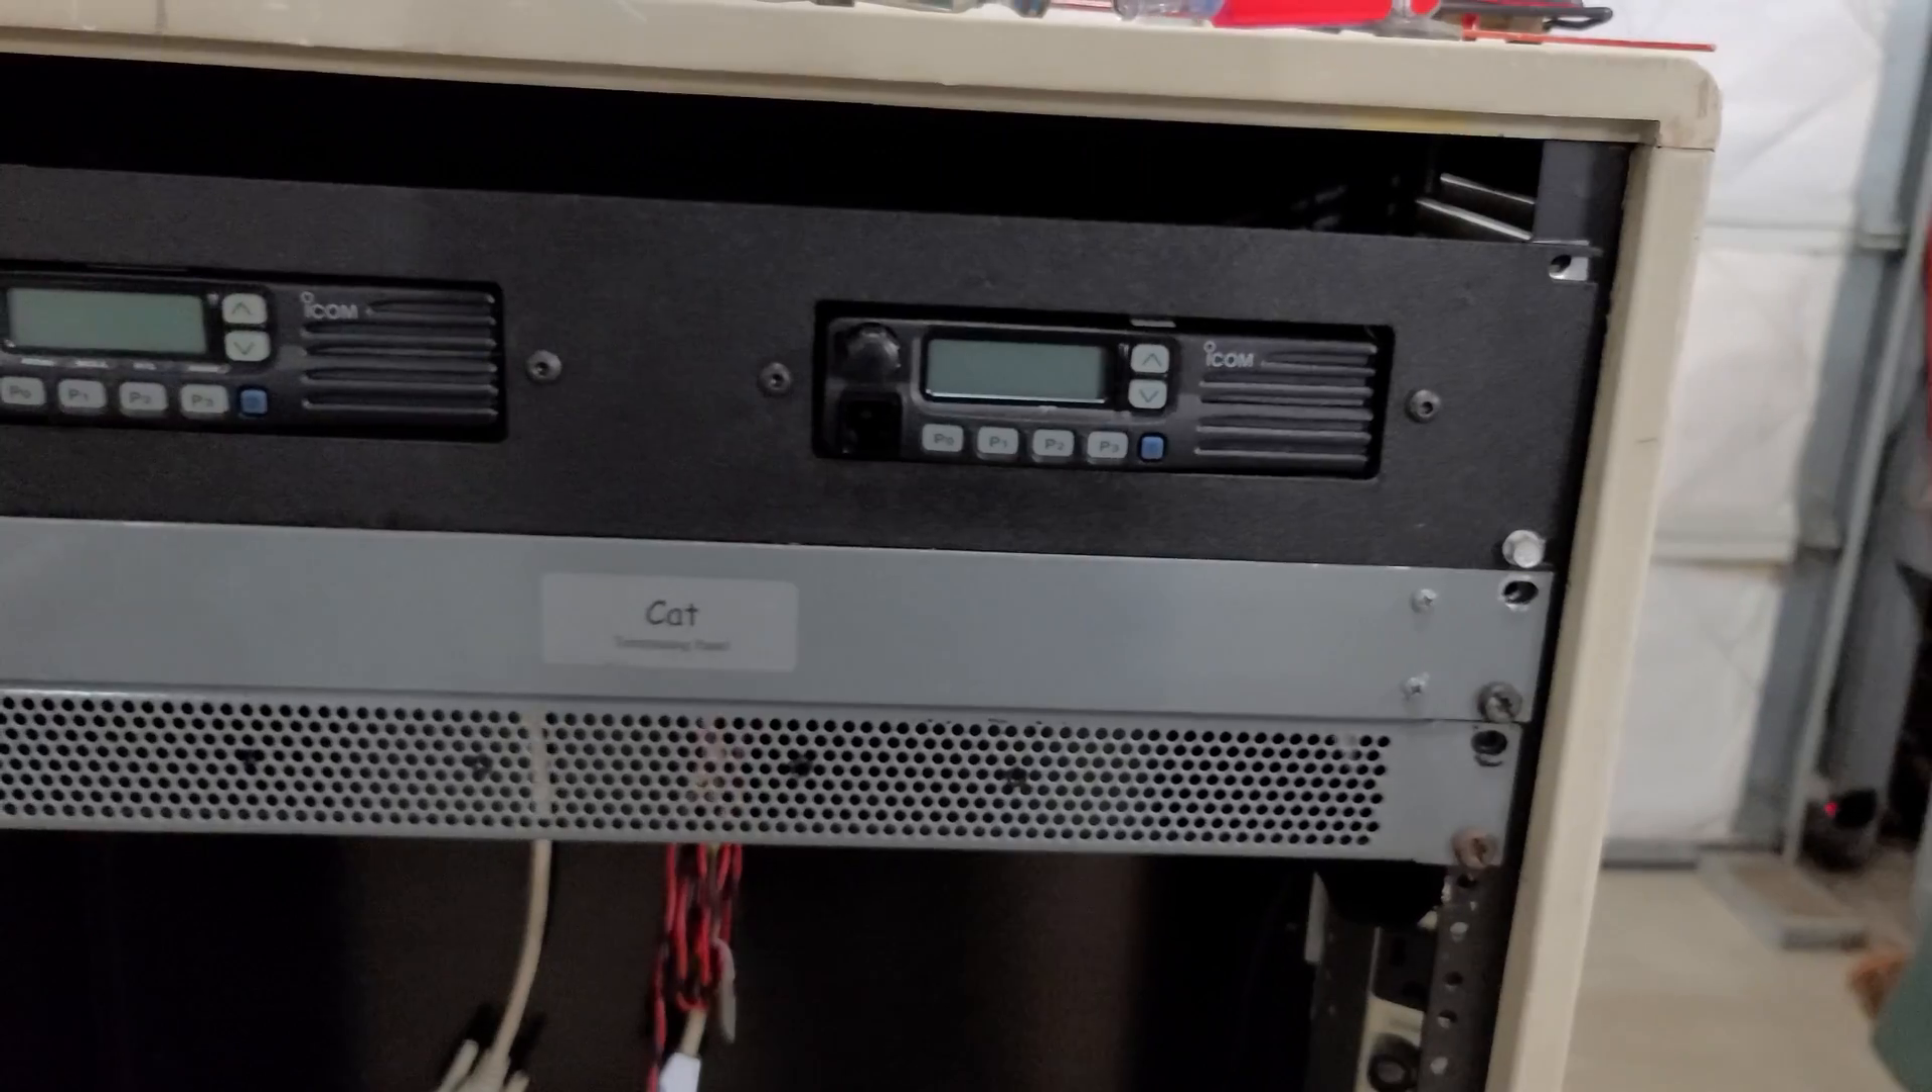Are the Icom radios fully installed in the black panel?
Yes.